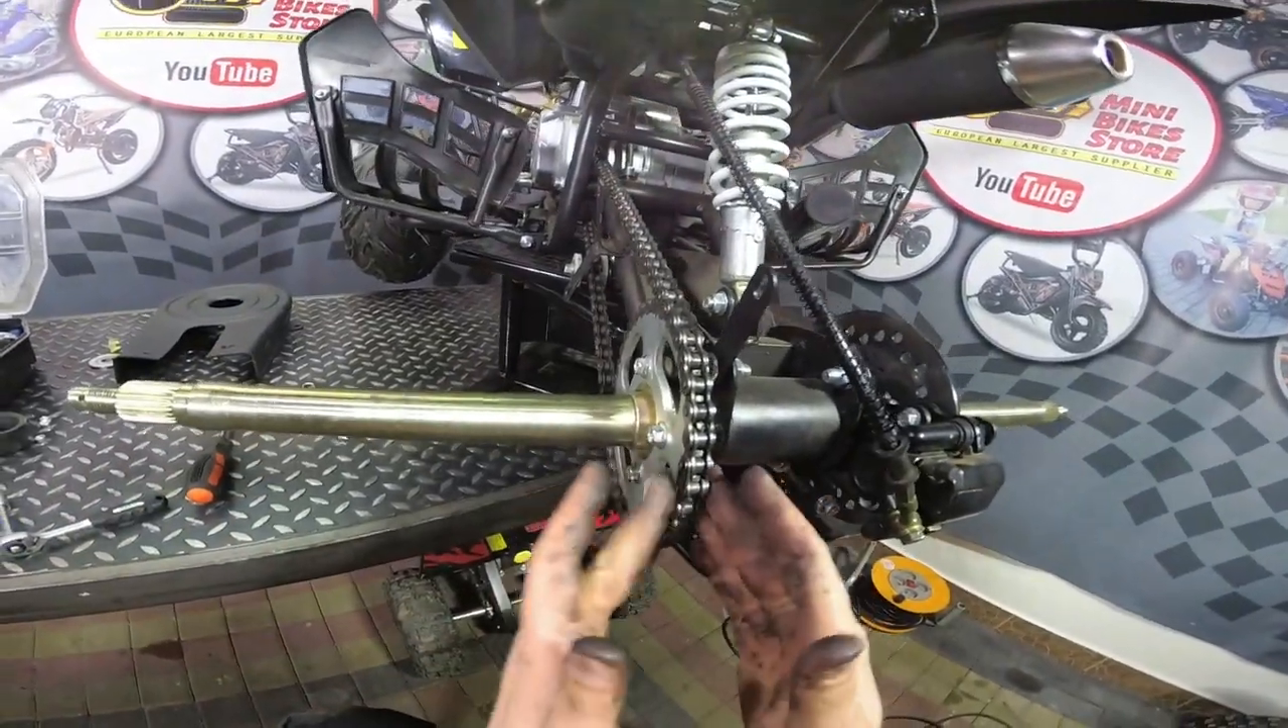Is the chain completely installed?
Yes.